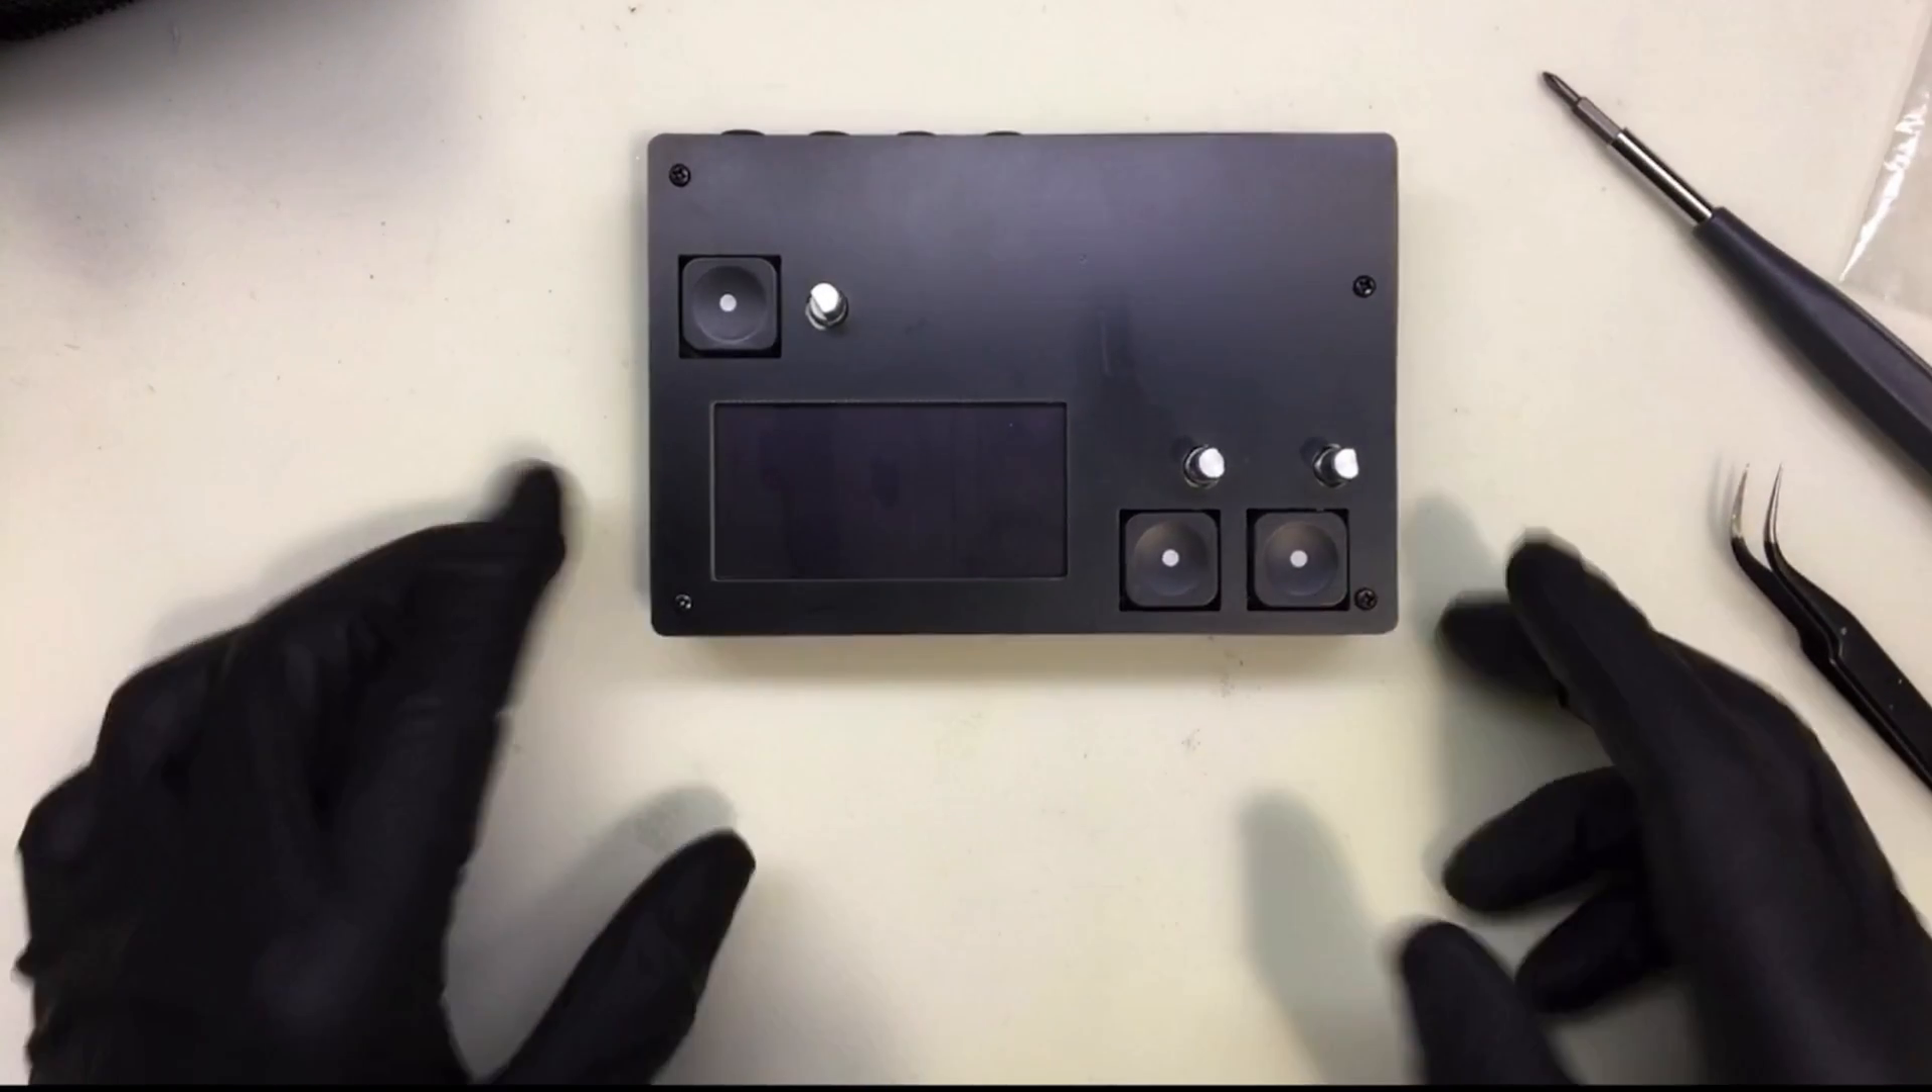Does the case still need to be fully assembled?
No.